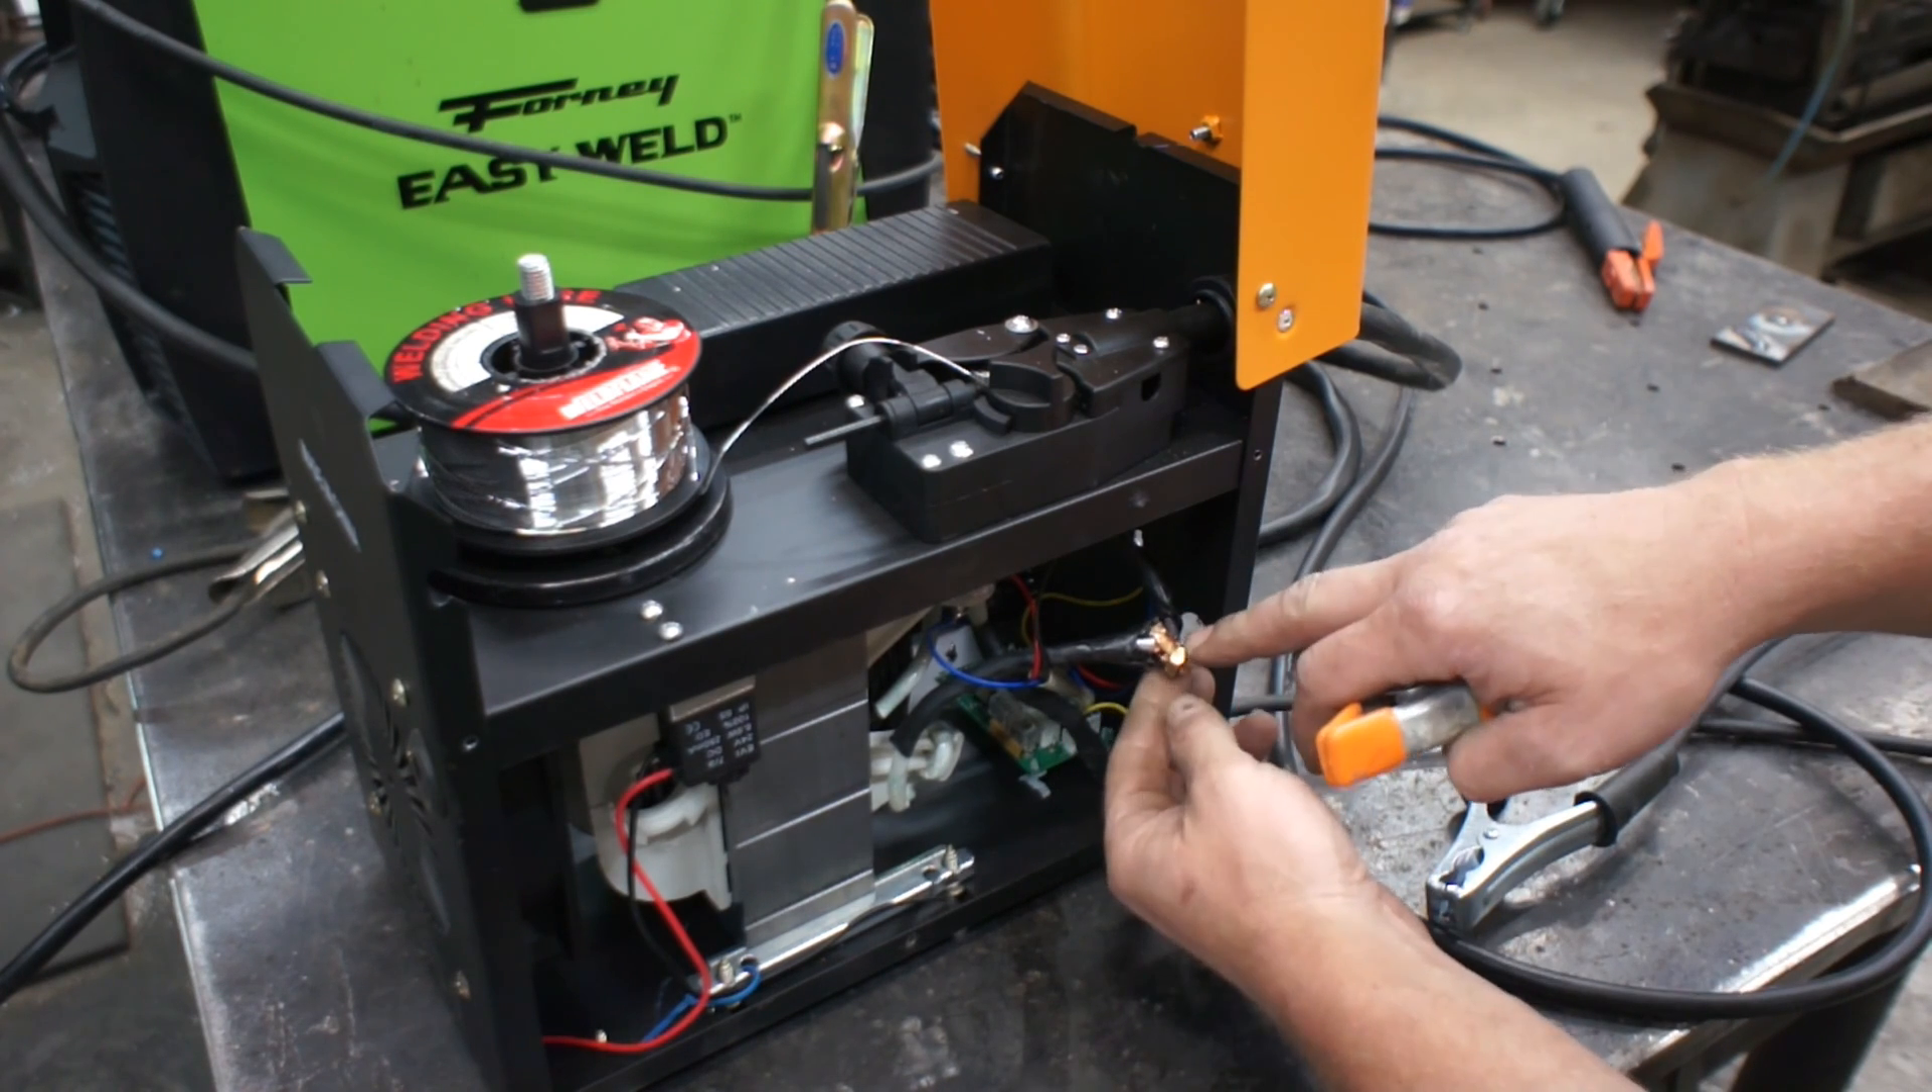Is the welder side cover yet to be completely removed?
No.